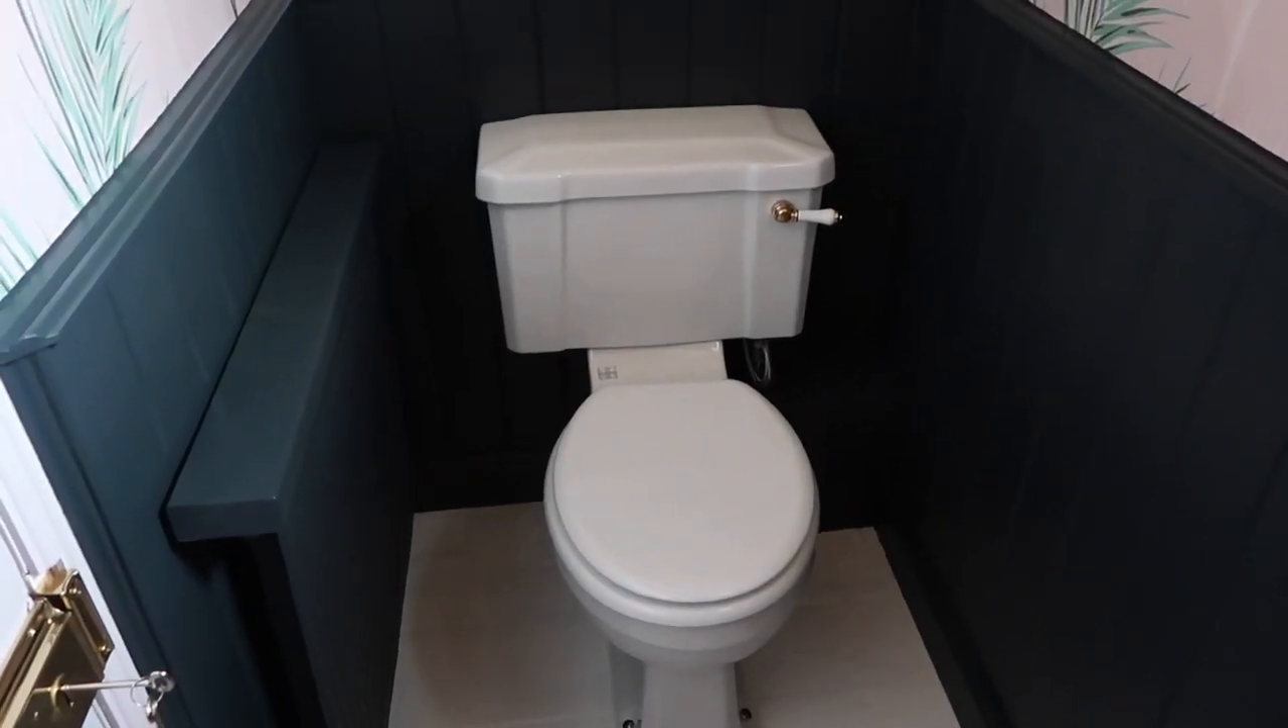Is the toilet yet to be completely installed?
No.